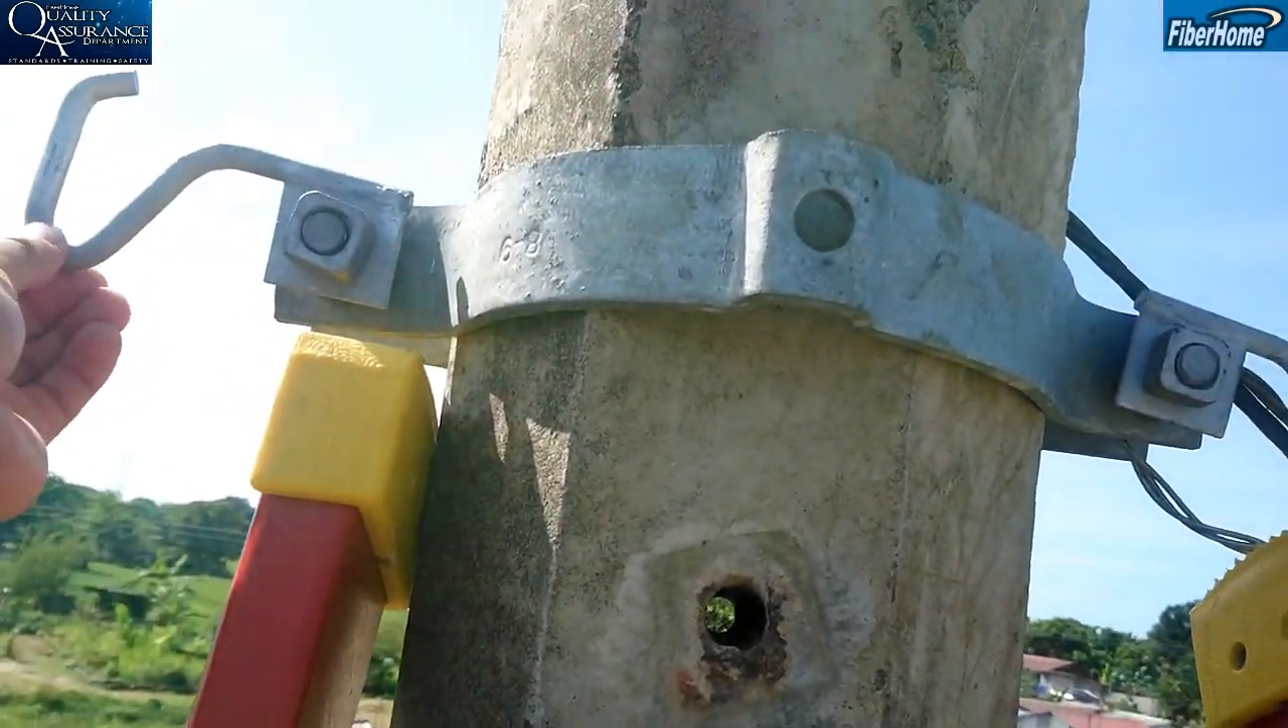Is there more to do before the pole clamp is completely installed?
No.